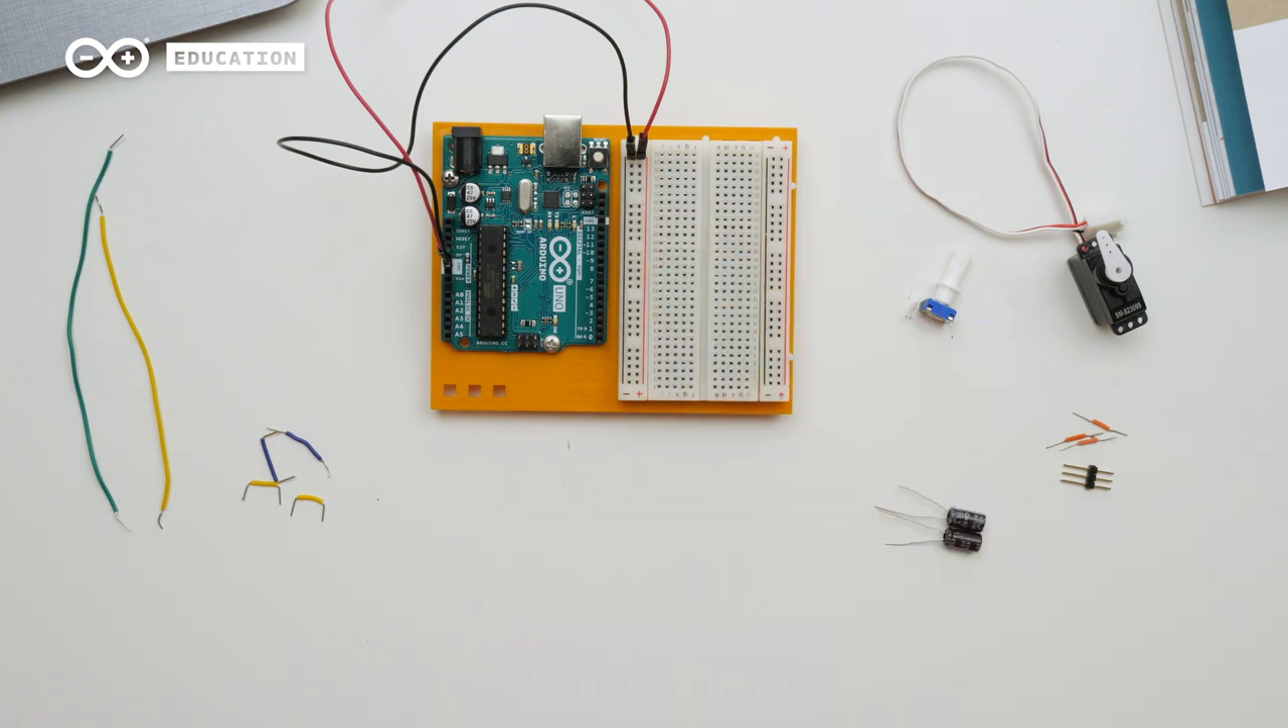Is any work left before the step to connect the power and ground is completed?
No.